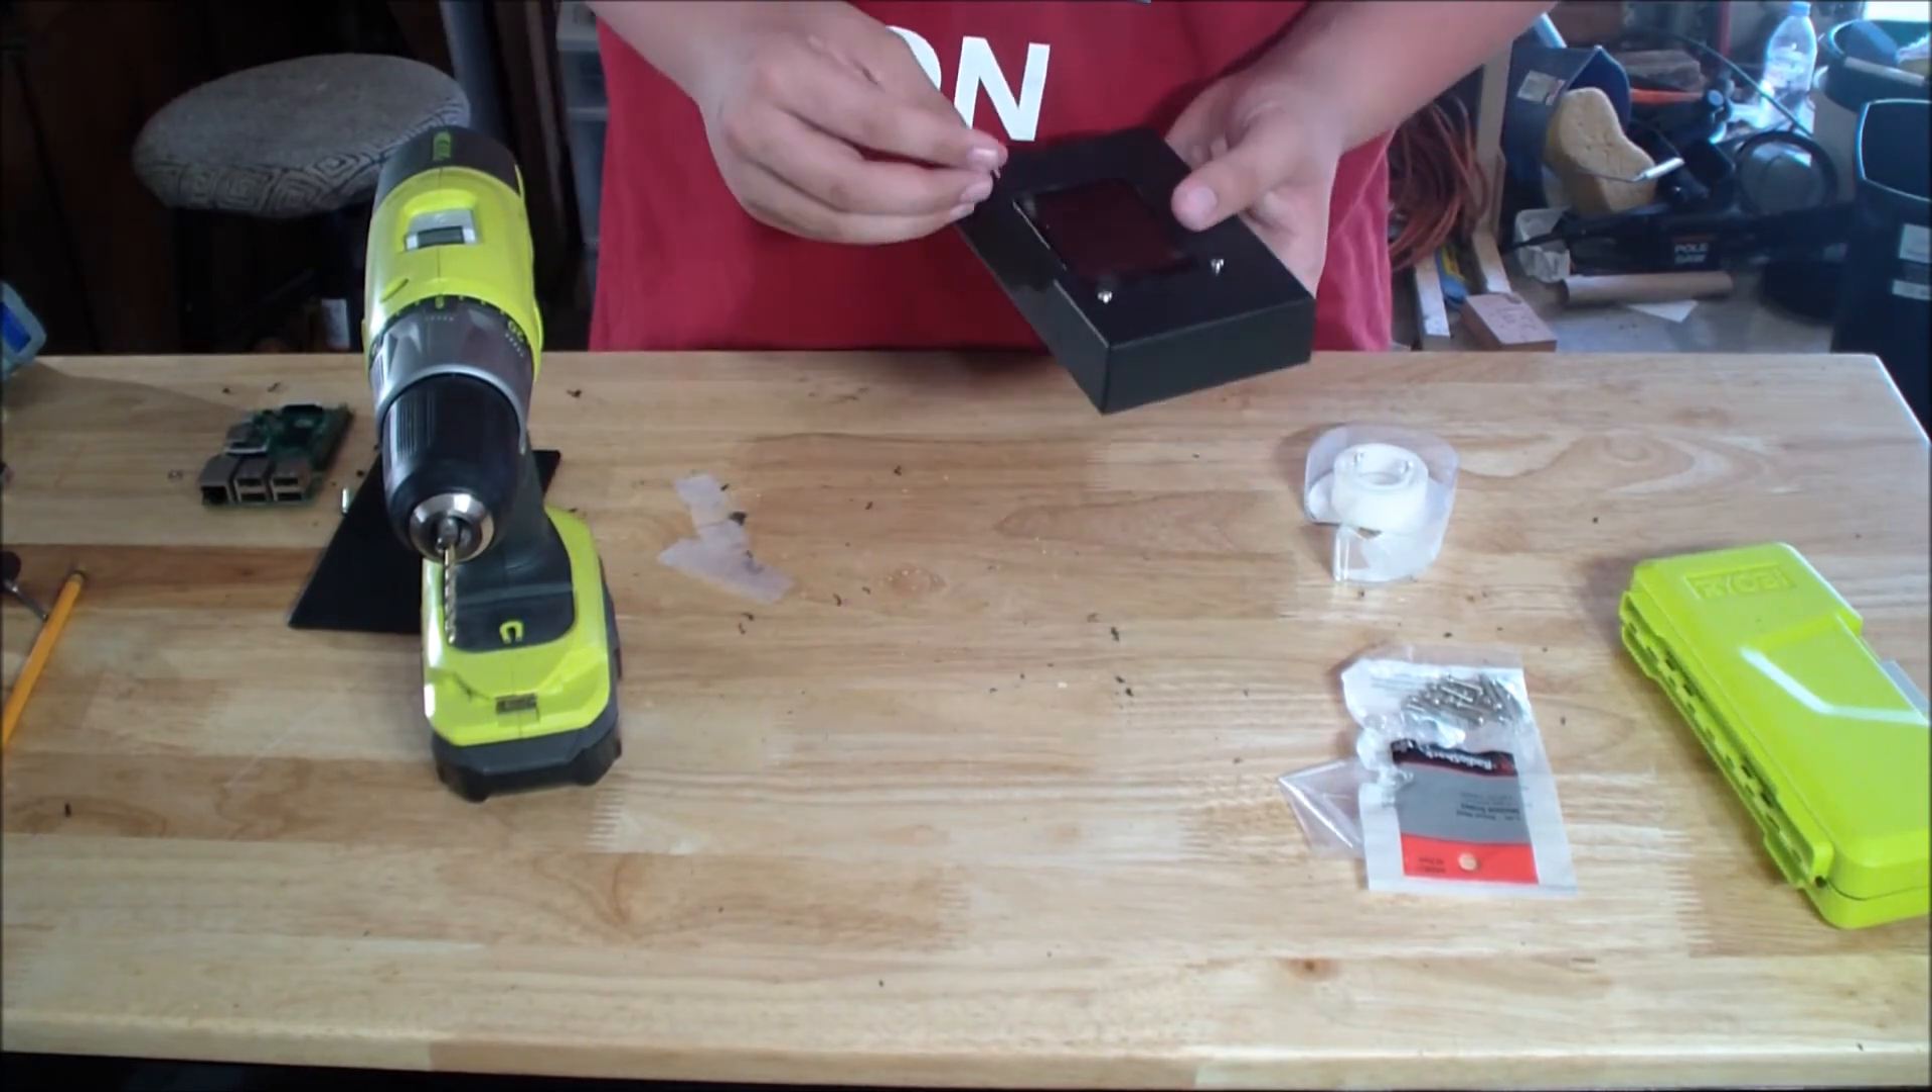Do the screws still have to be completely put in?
Yes.